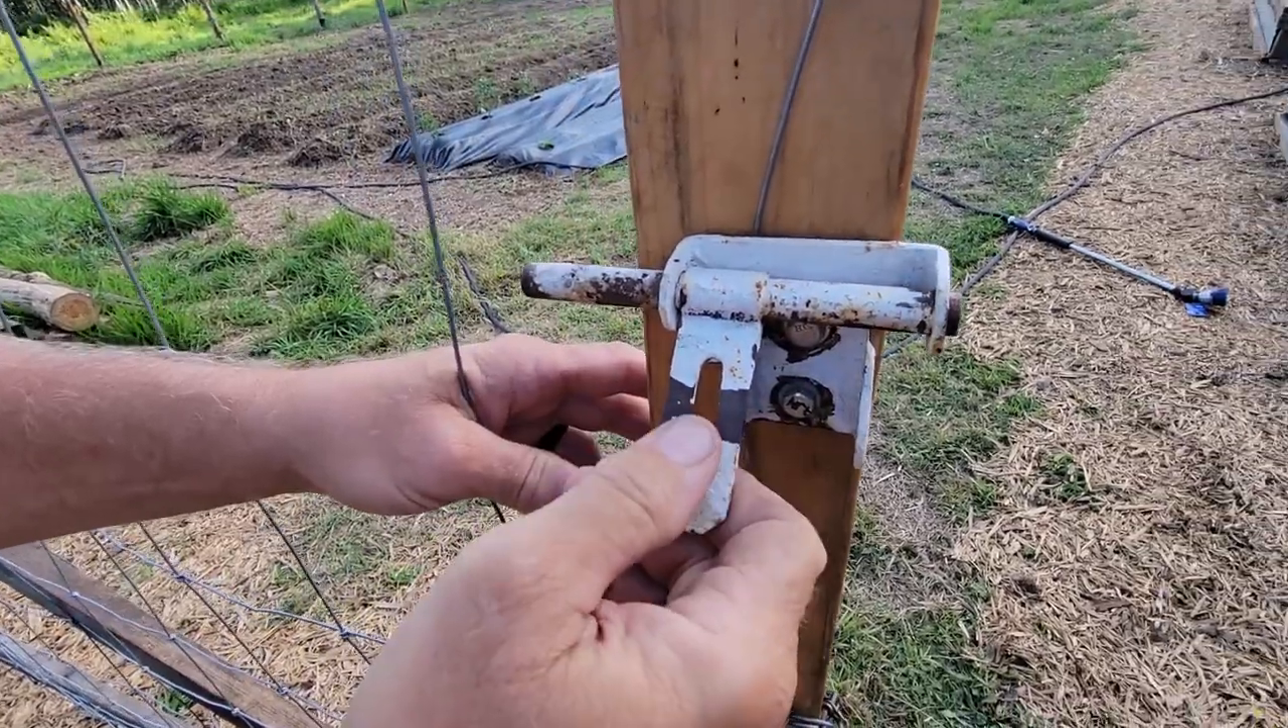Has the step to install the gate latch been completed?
Yes.